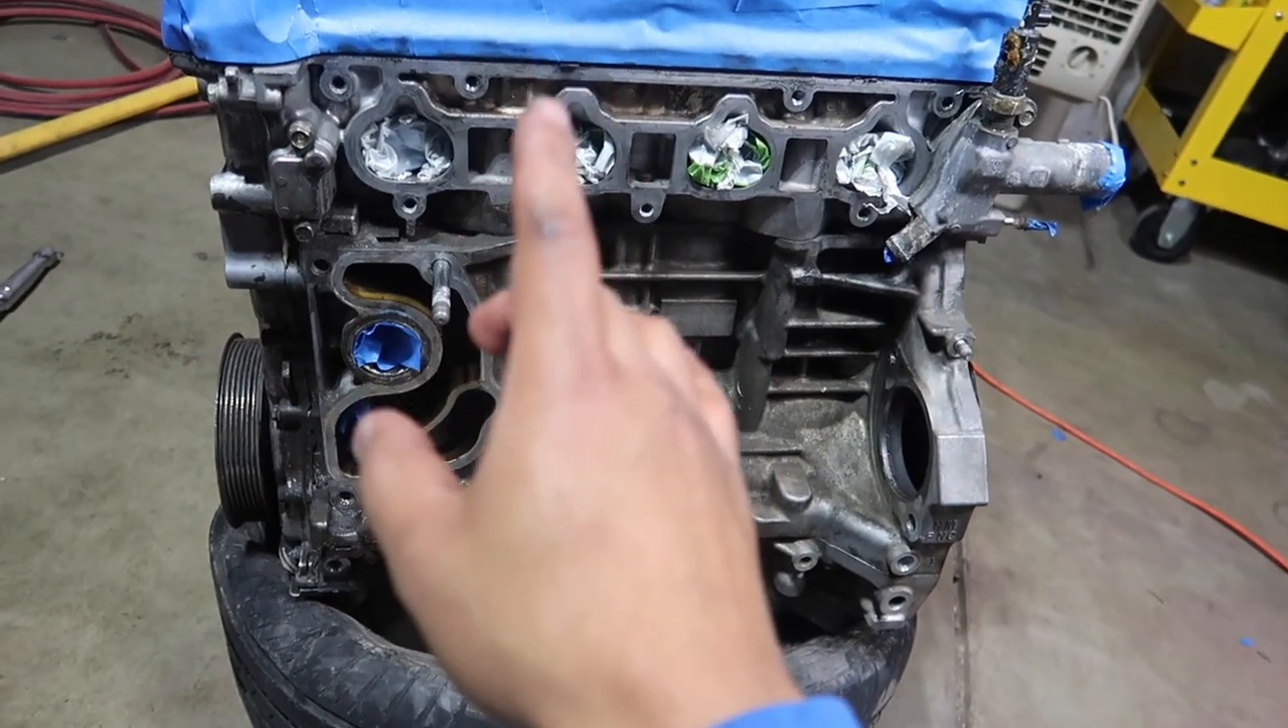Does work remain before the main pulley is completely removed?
Yes.